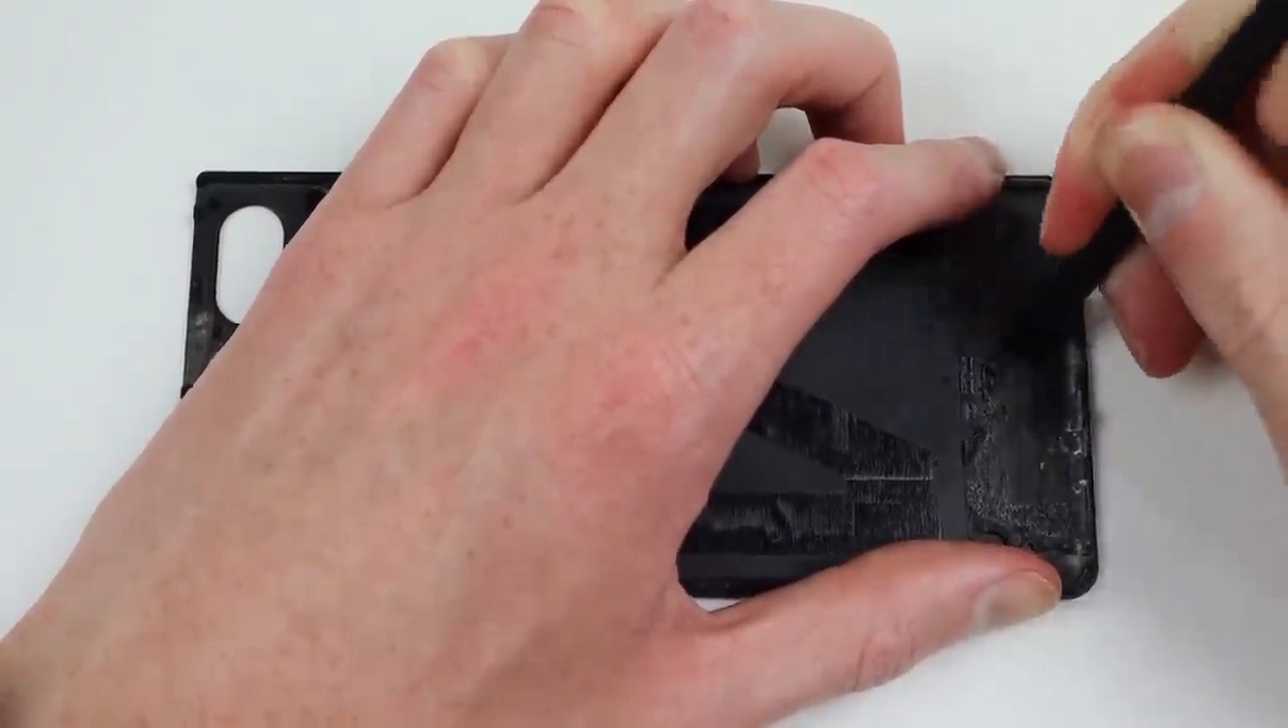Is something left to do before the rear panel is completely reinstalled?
Yes.